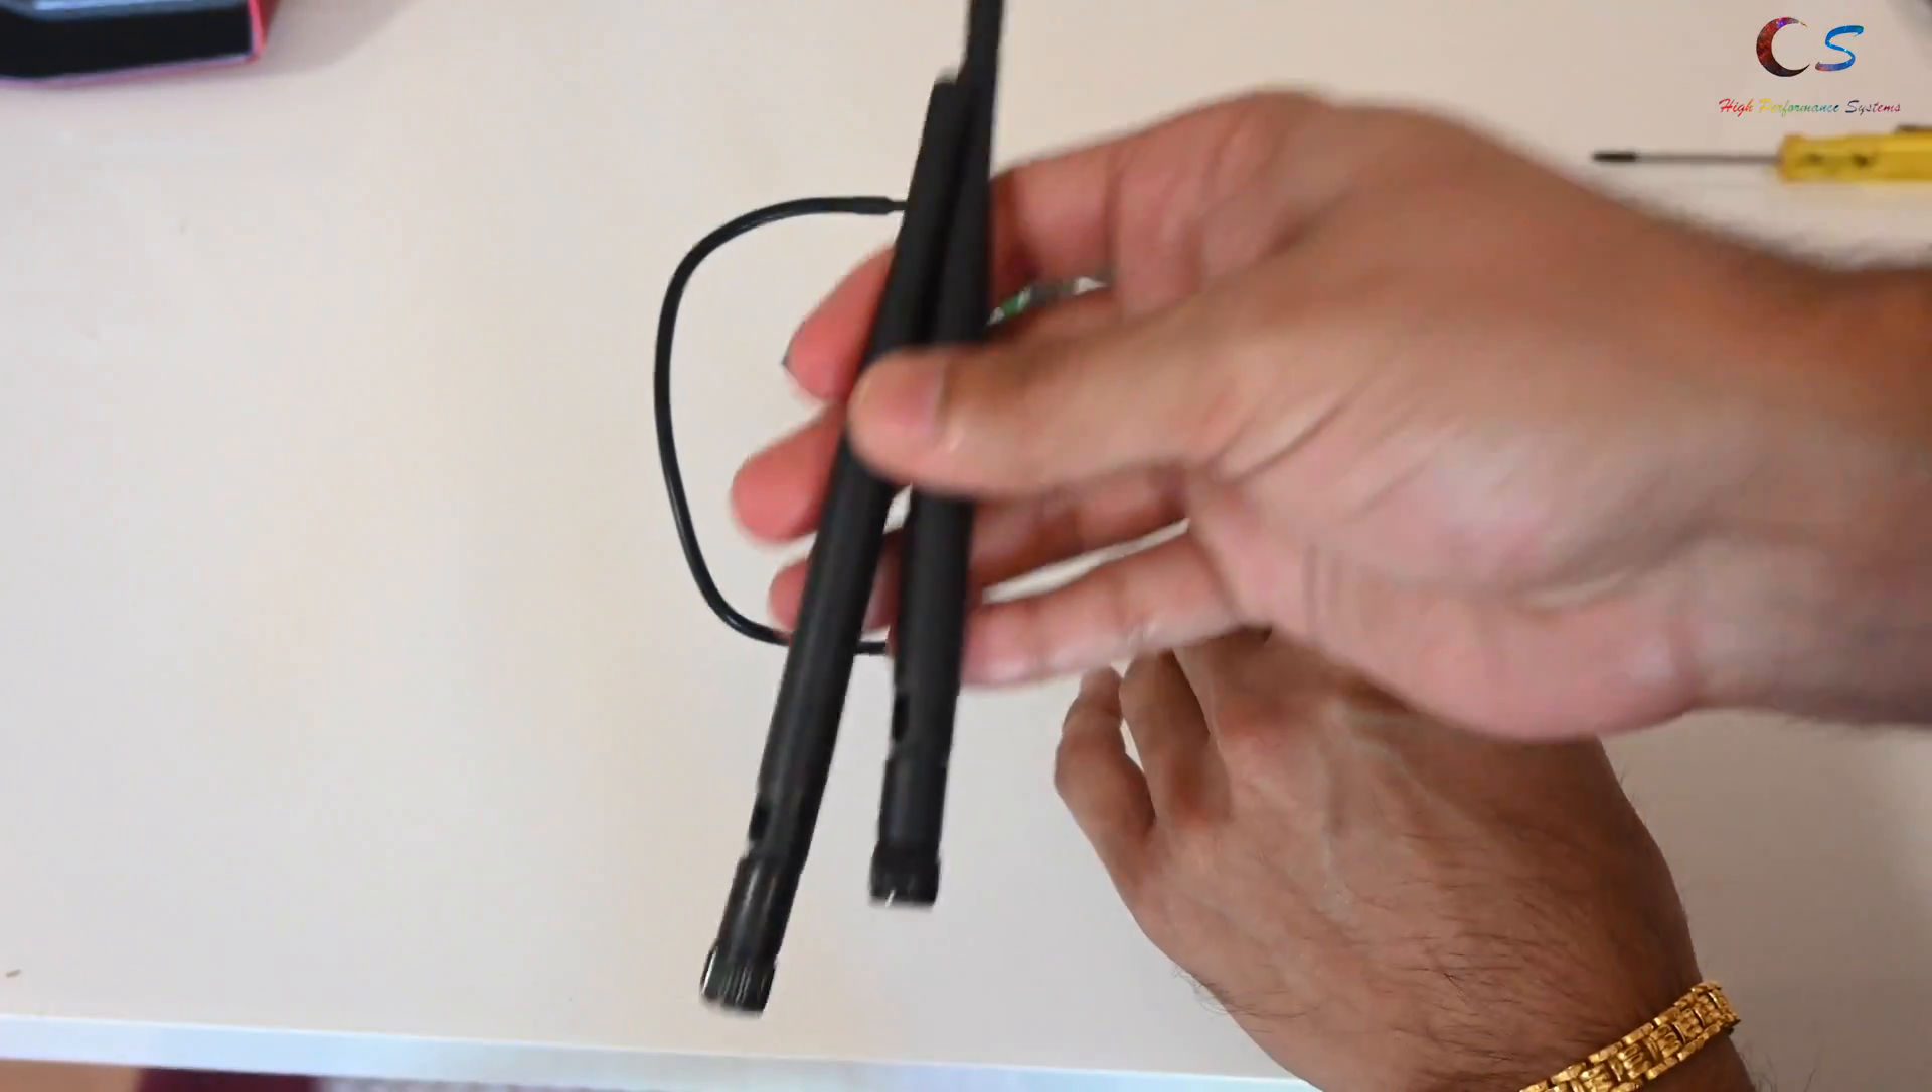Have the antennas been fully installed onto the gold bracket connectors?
No.